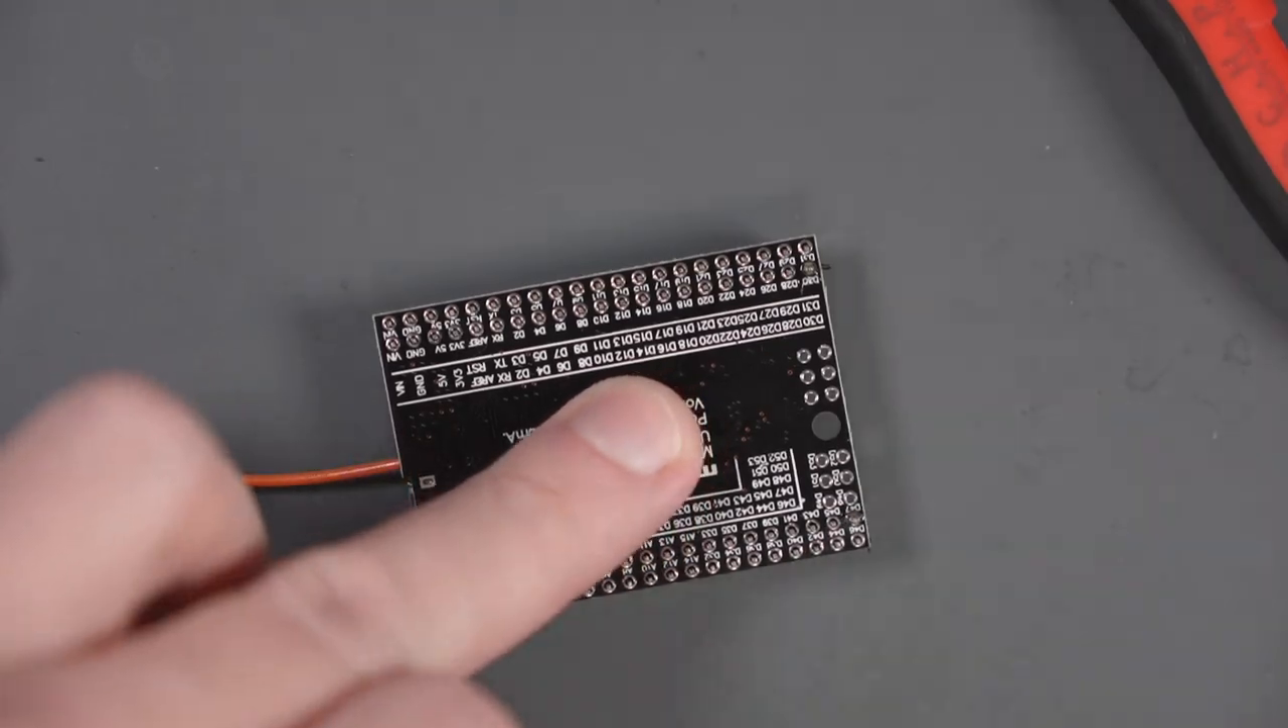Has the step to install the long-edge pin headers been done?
No.